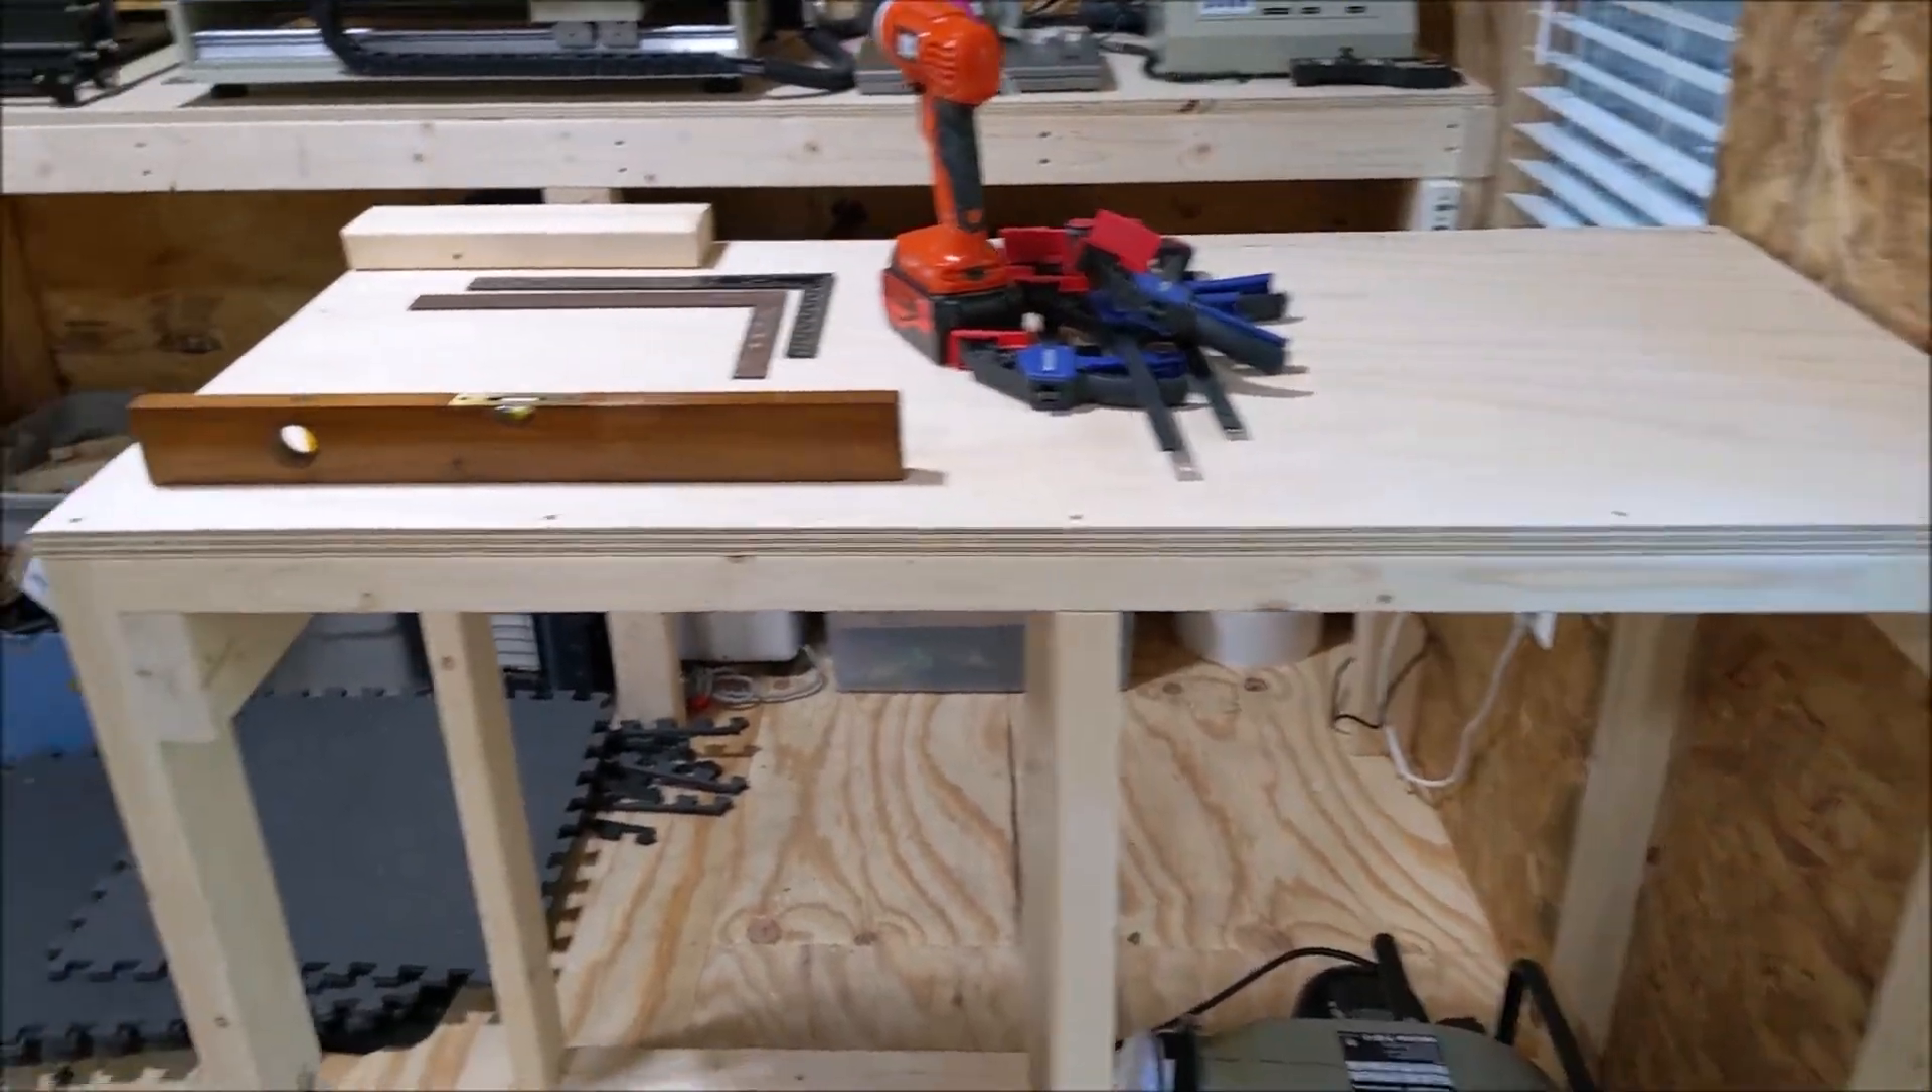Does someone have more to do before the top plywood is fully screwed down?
No.